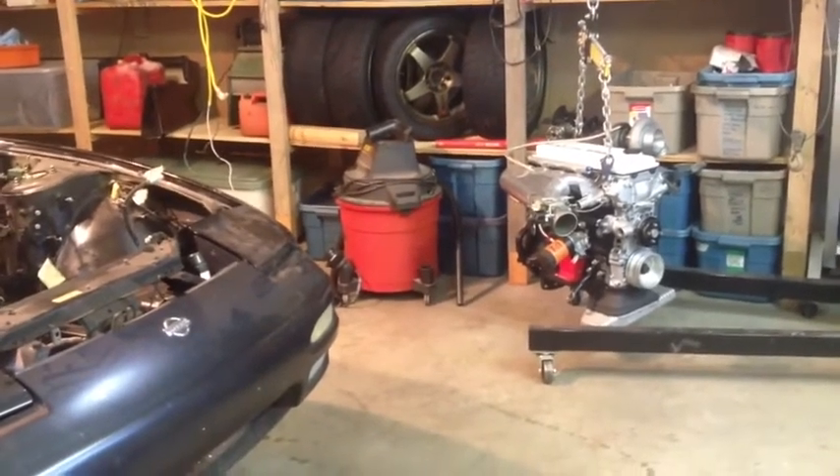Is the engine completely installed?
No.